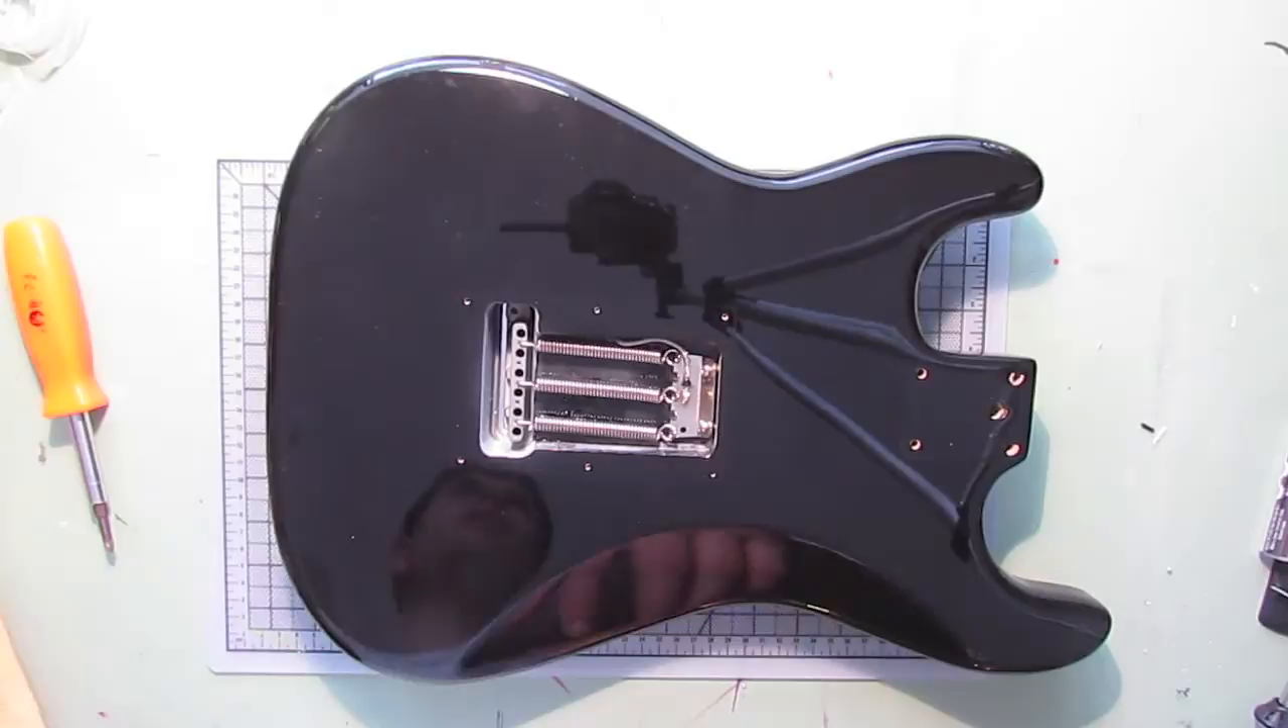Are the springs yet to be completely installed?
No.